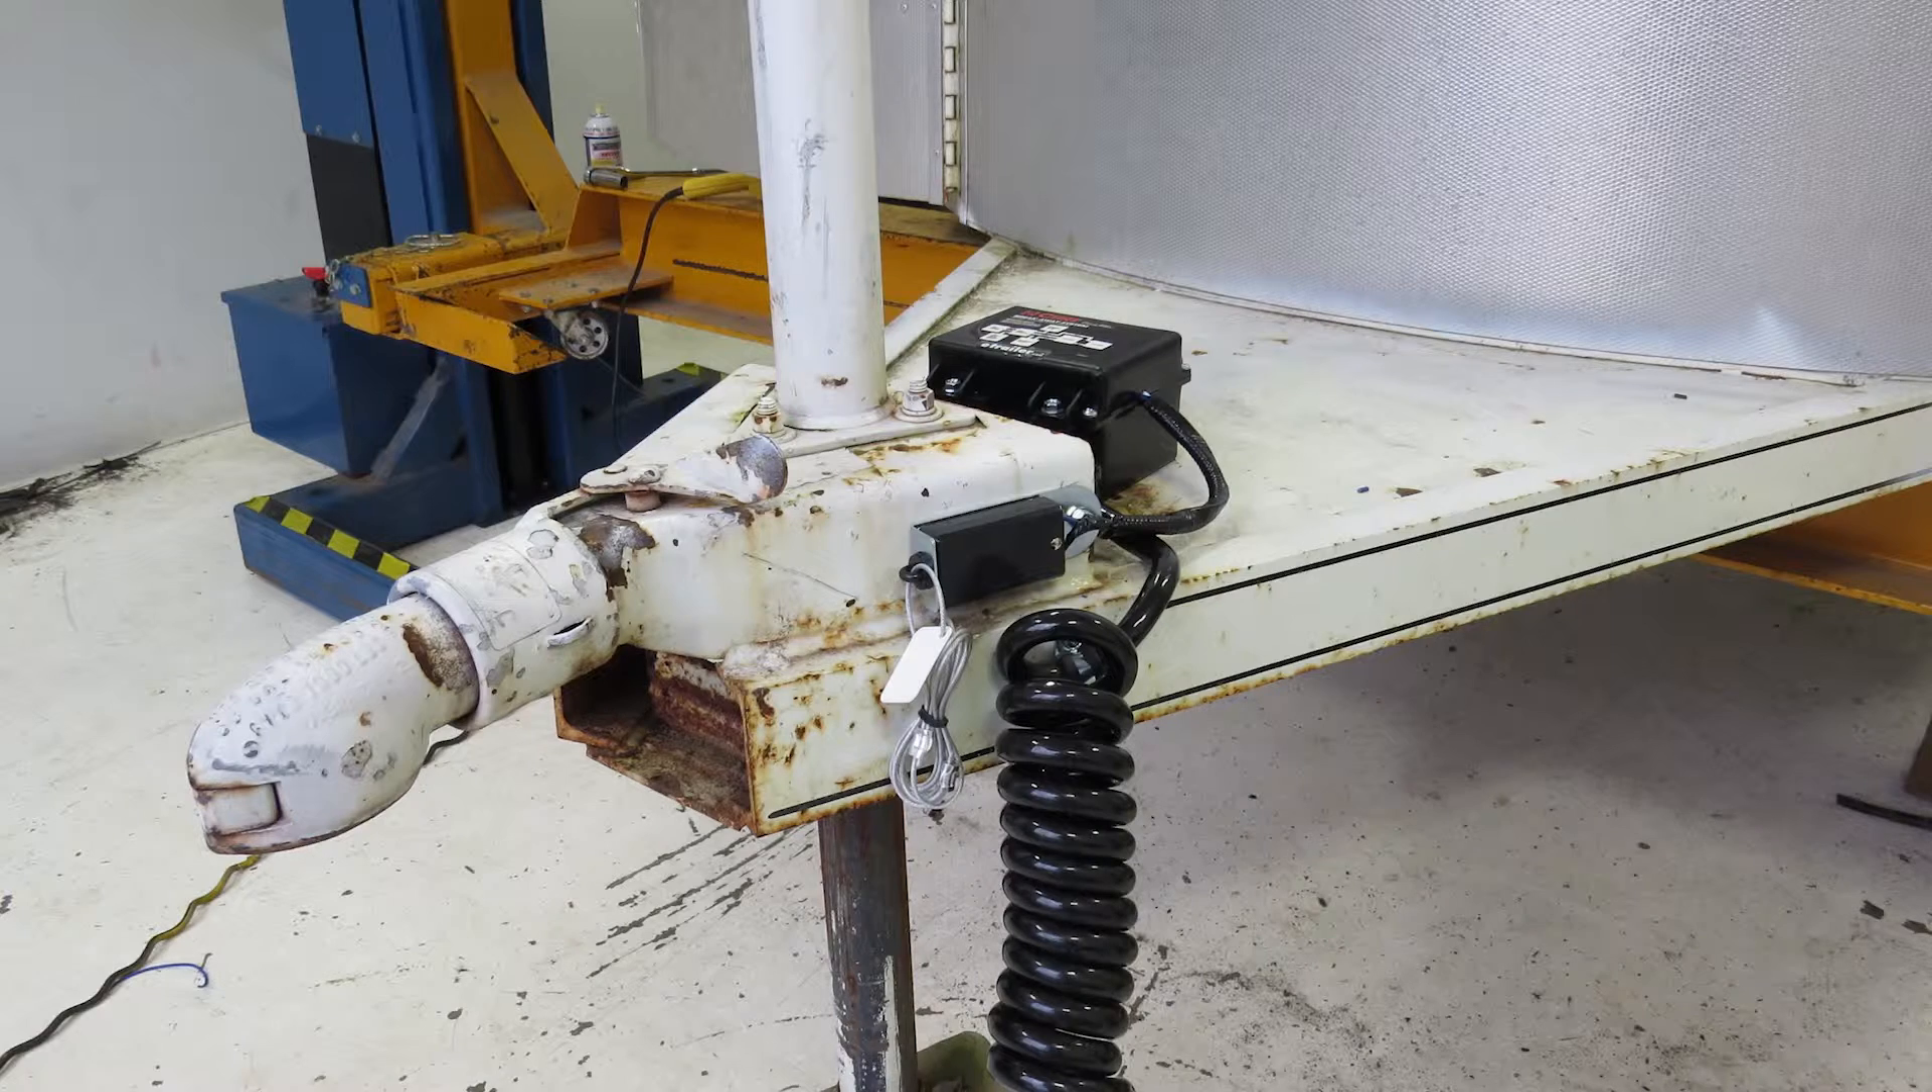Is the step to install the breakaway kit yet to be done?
No.